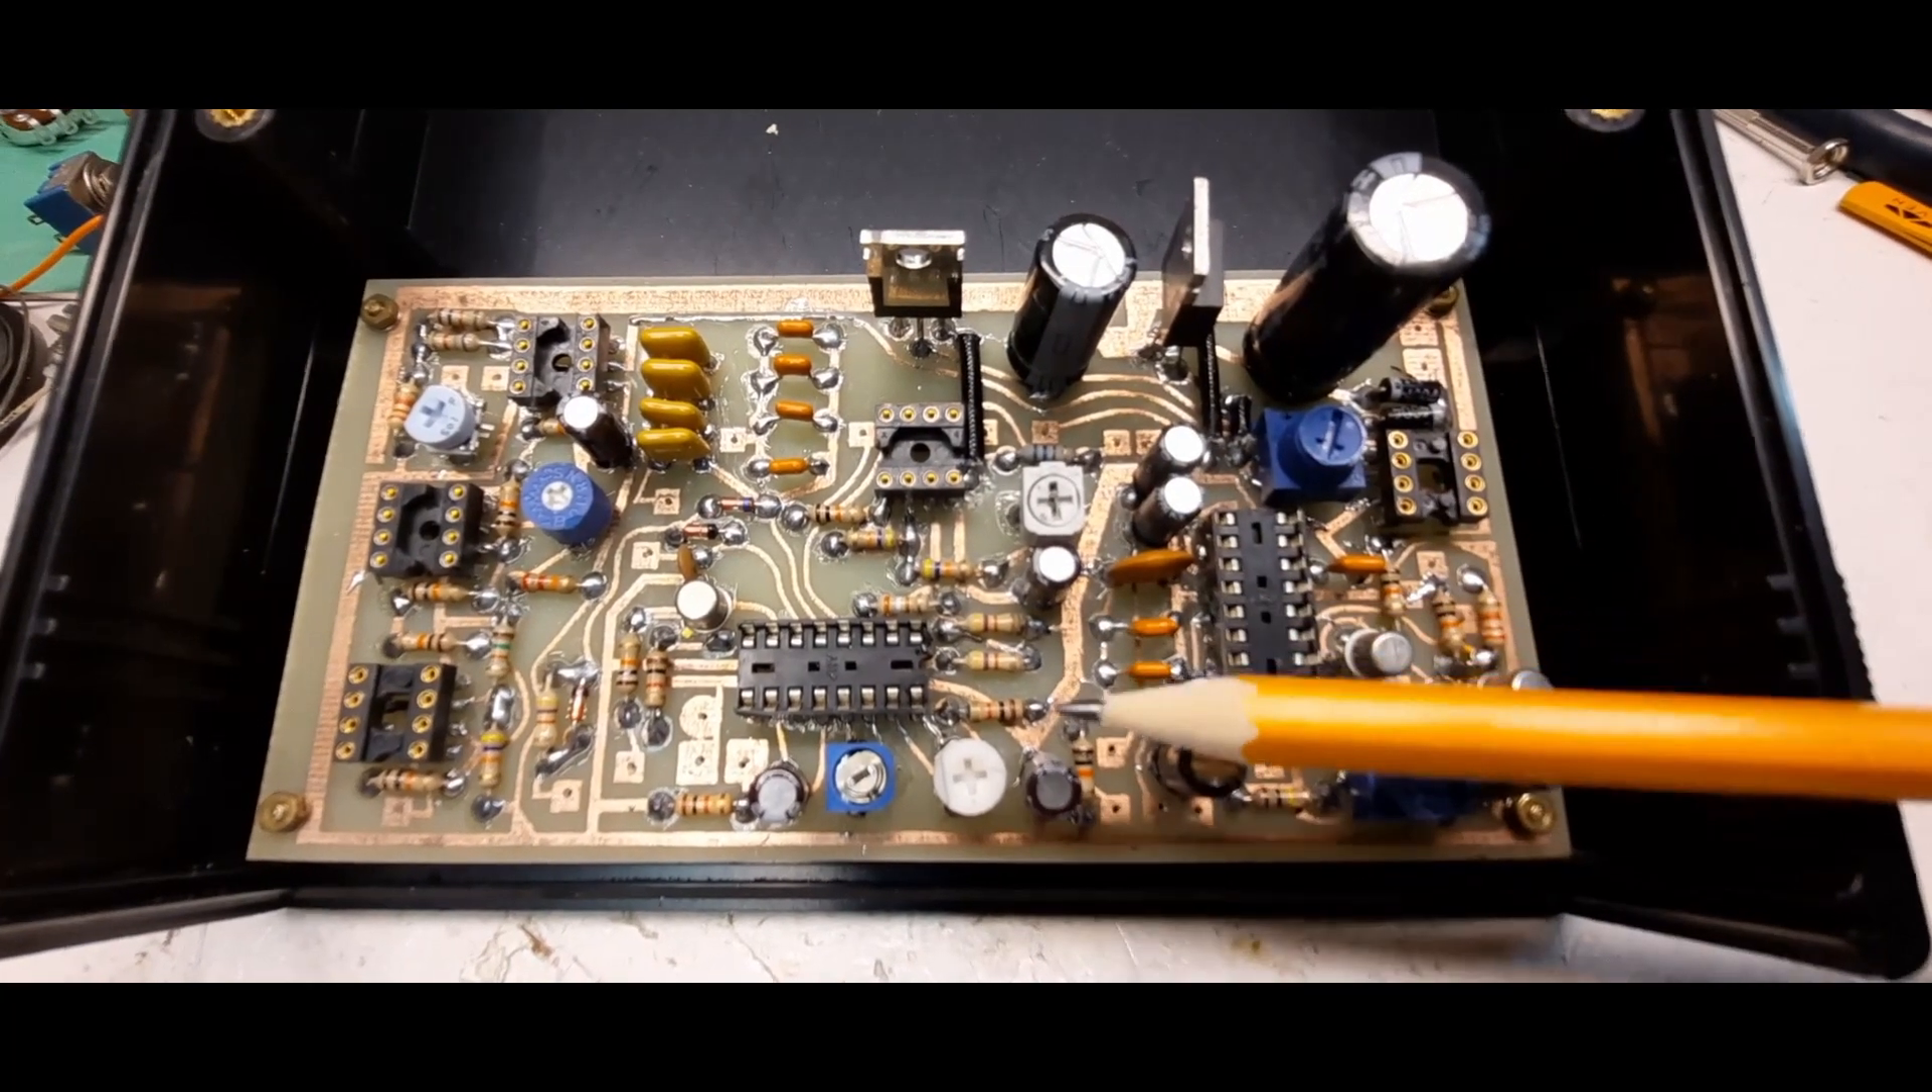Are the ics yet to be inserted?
Yes.